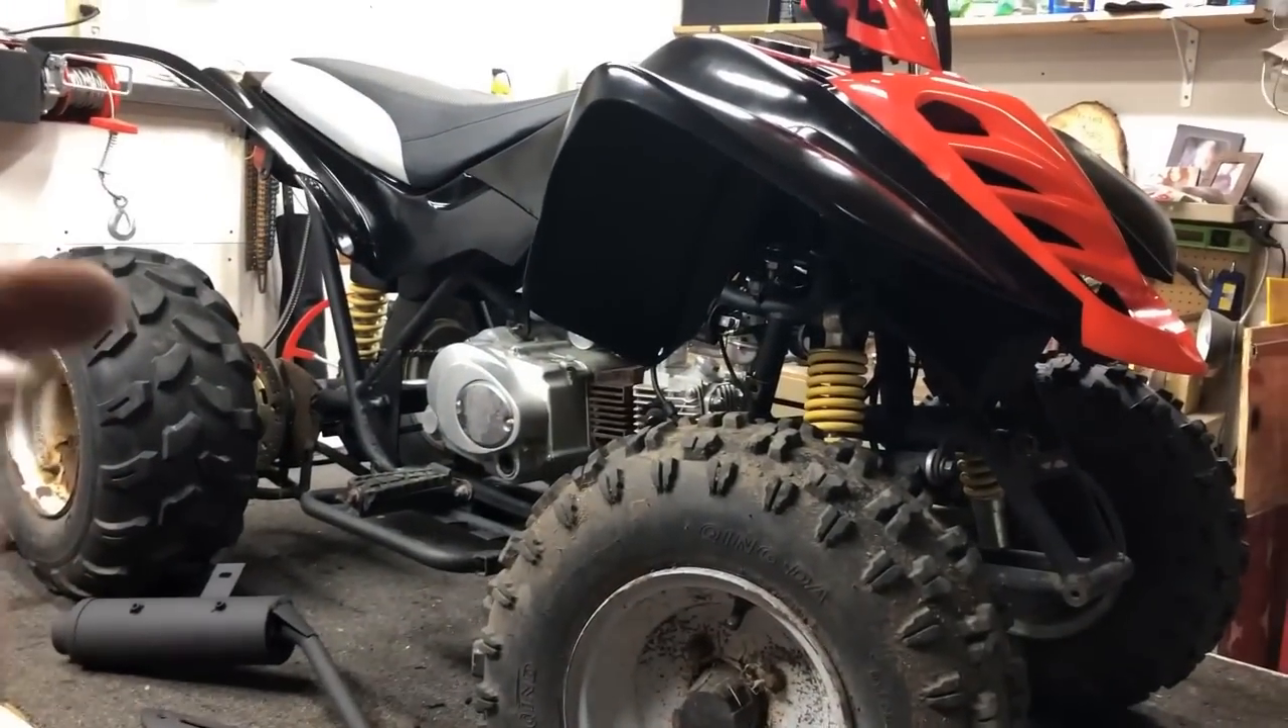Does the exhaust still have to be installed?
Yes.